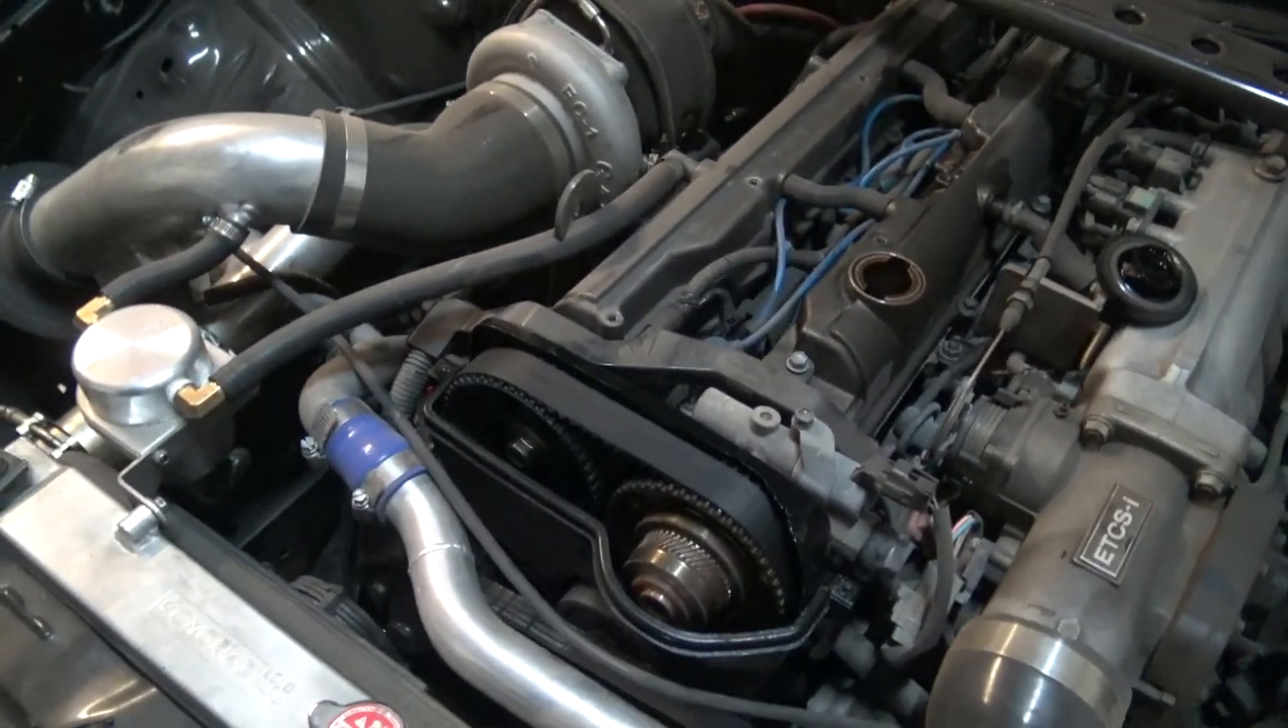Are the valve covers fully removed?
No.